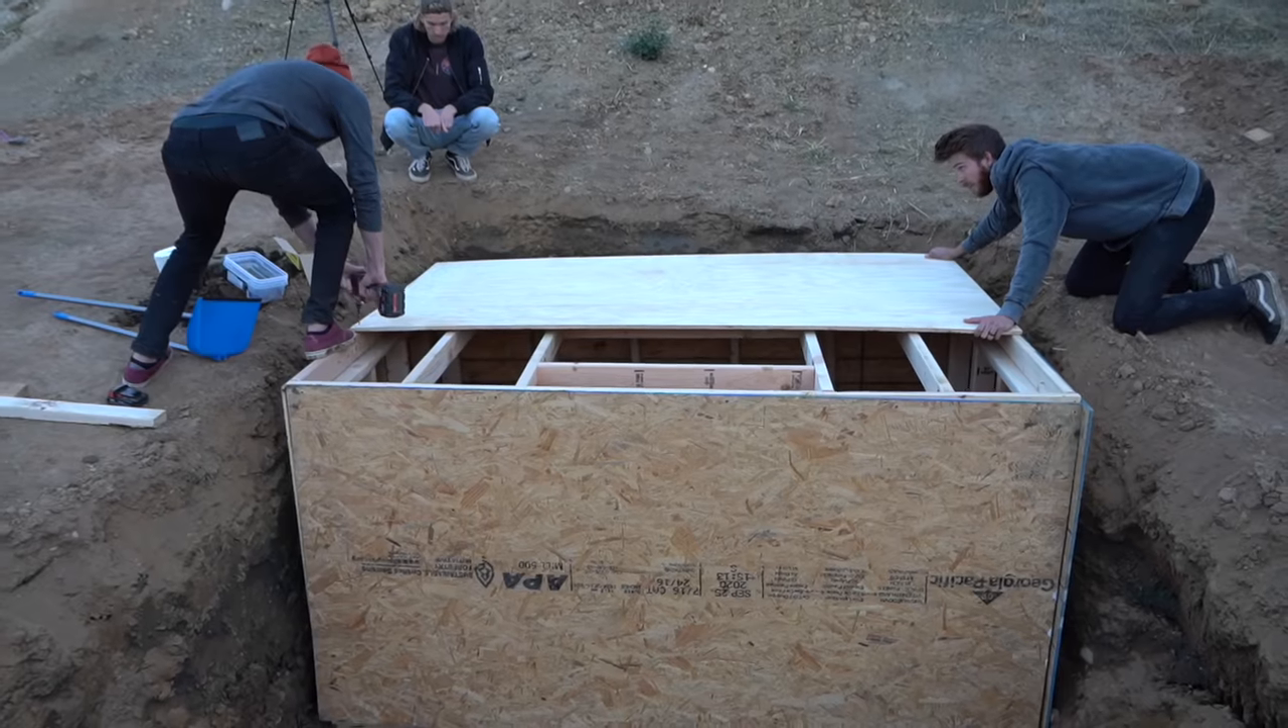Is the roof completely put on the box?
No.